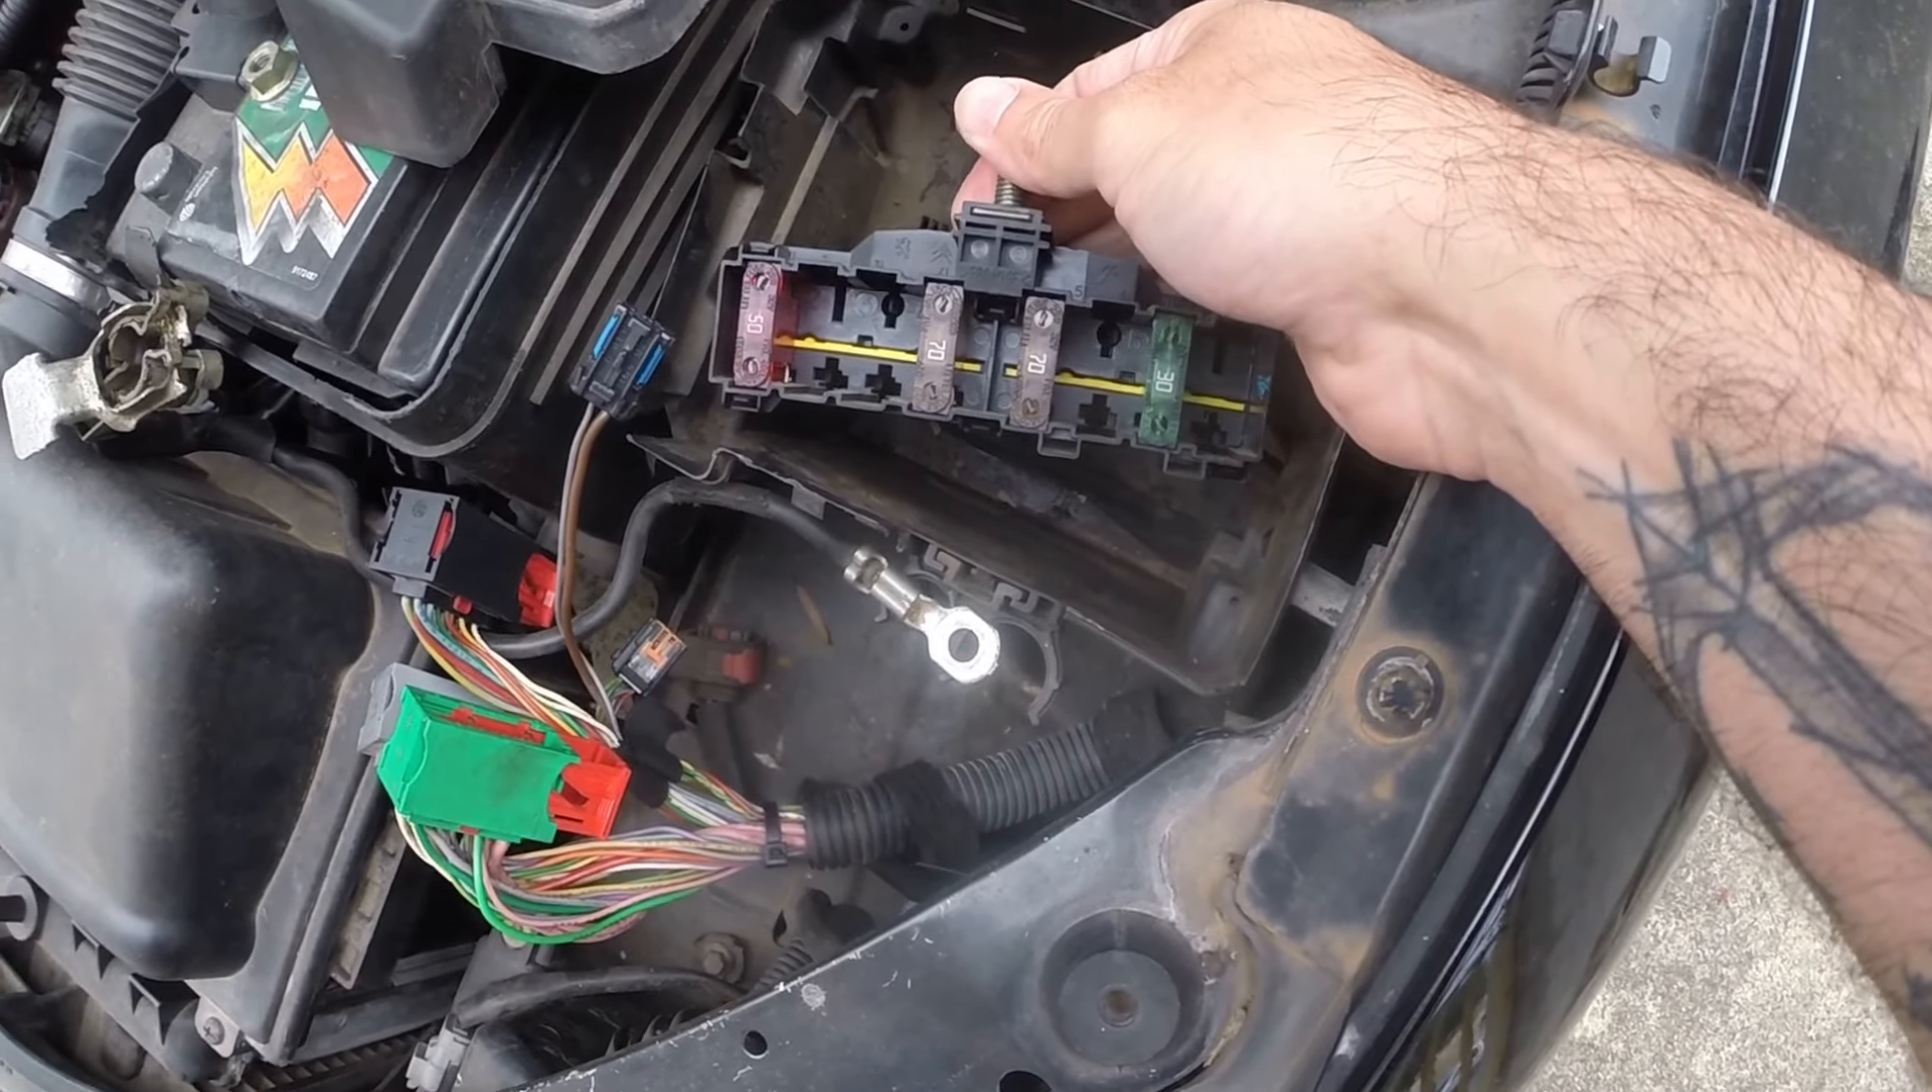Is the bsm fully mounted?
No.